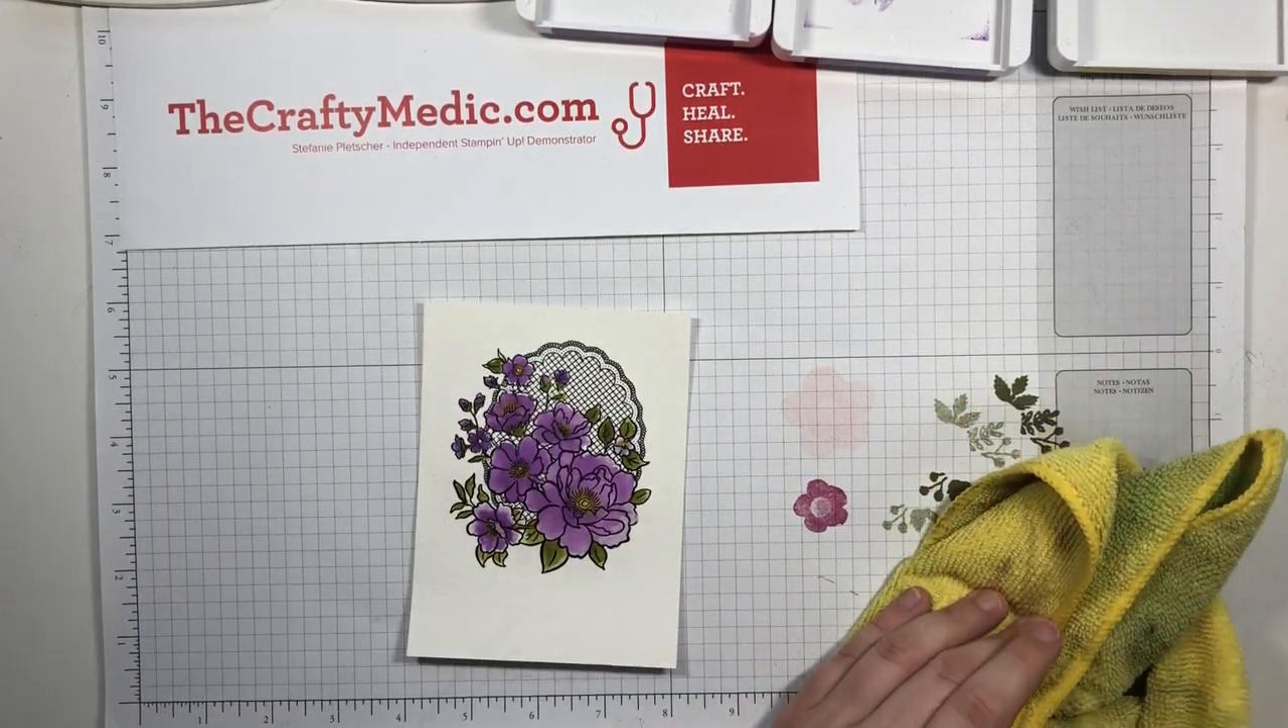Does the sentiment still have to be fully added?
Yes.